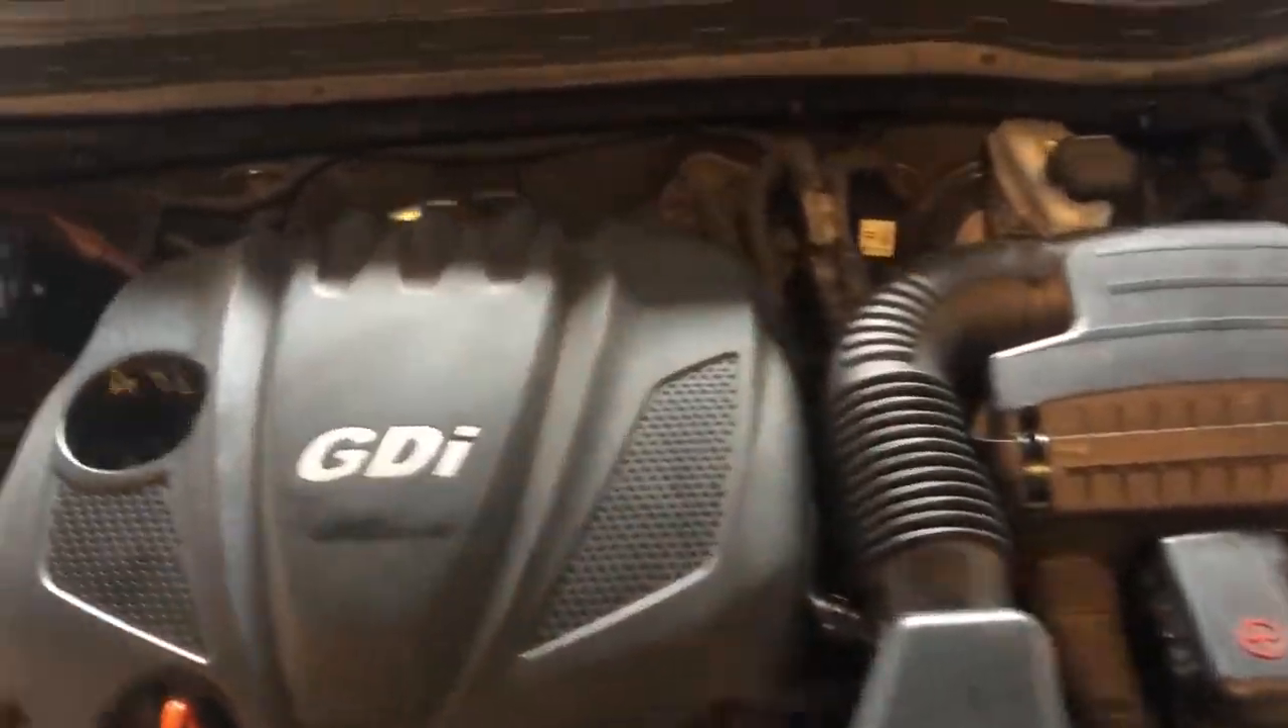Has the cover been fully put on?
Yes.